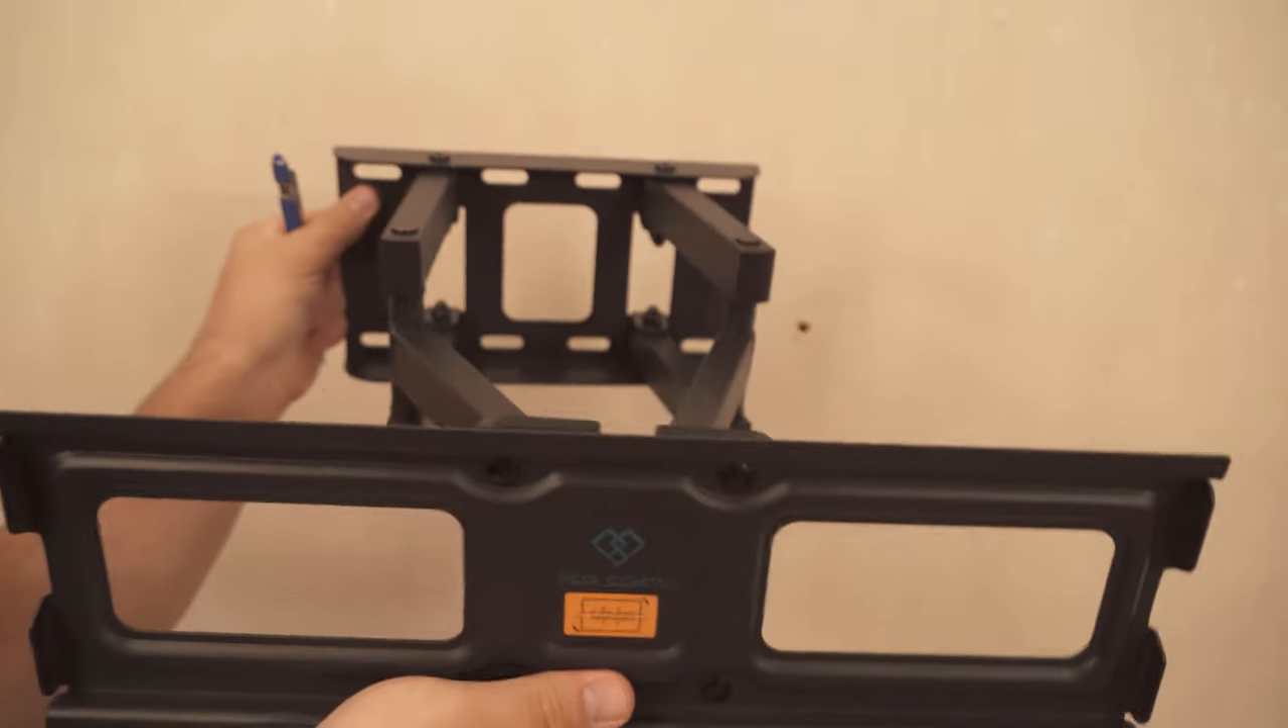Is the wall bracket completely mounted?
No.